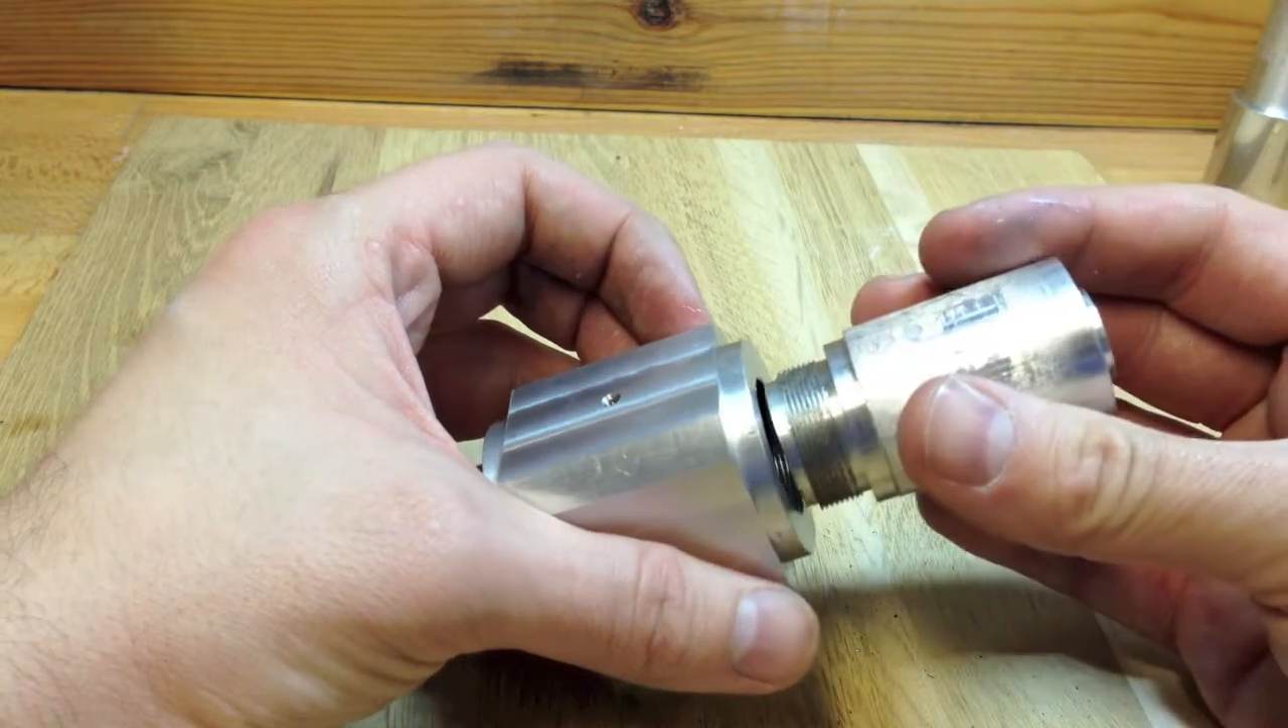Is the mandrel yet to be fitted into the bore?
Yes.